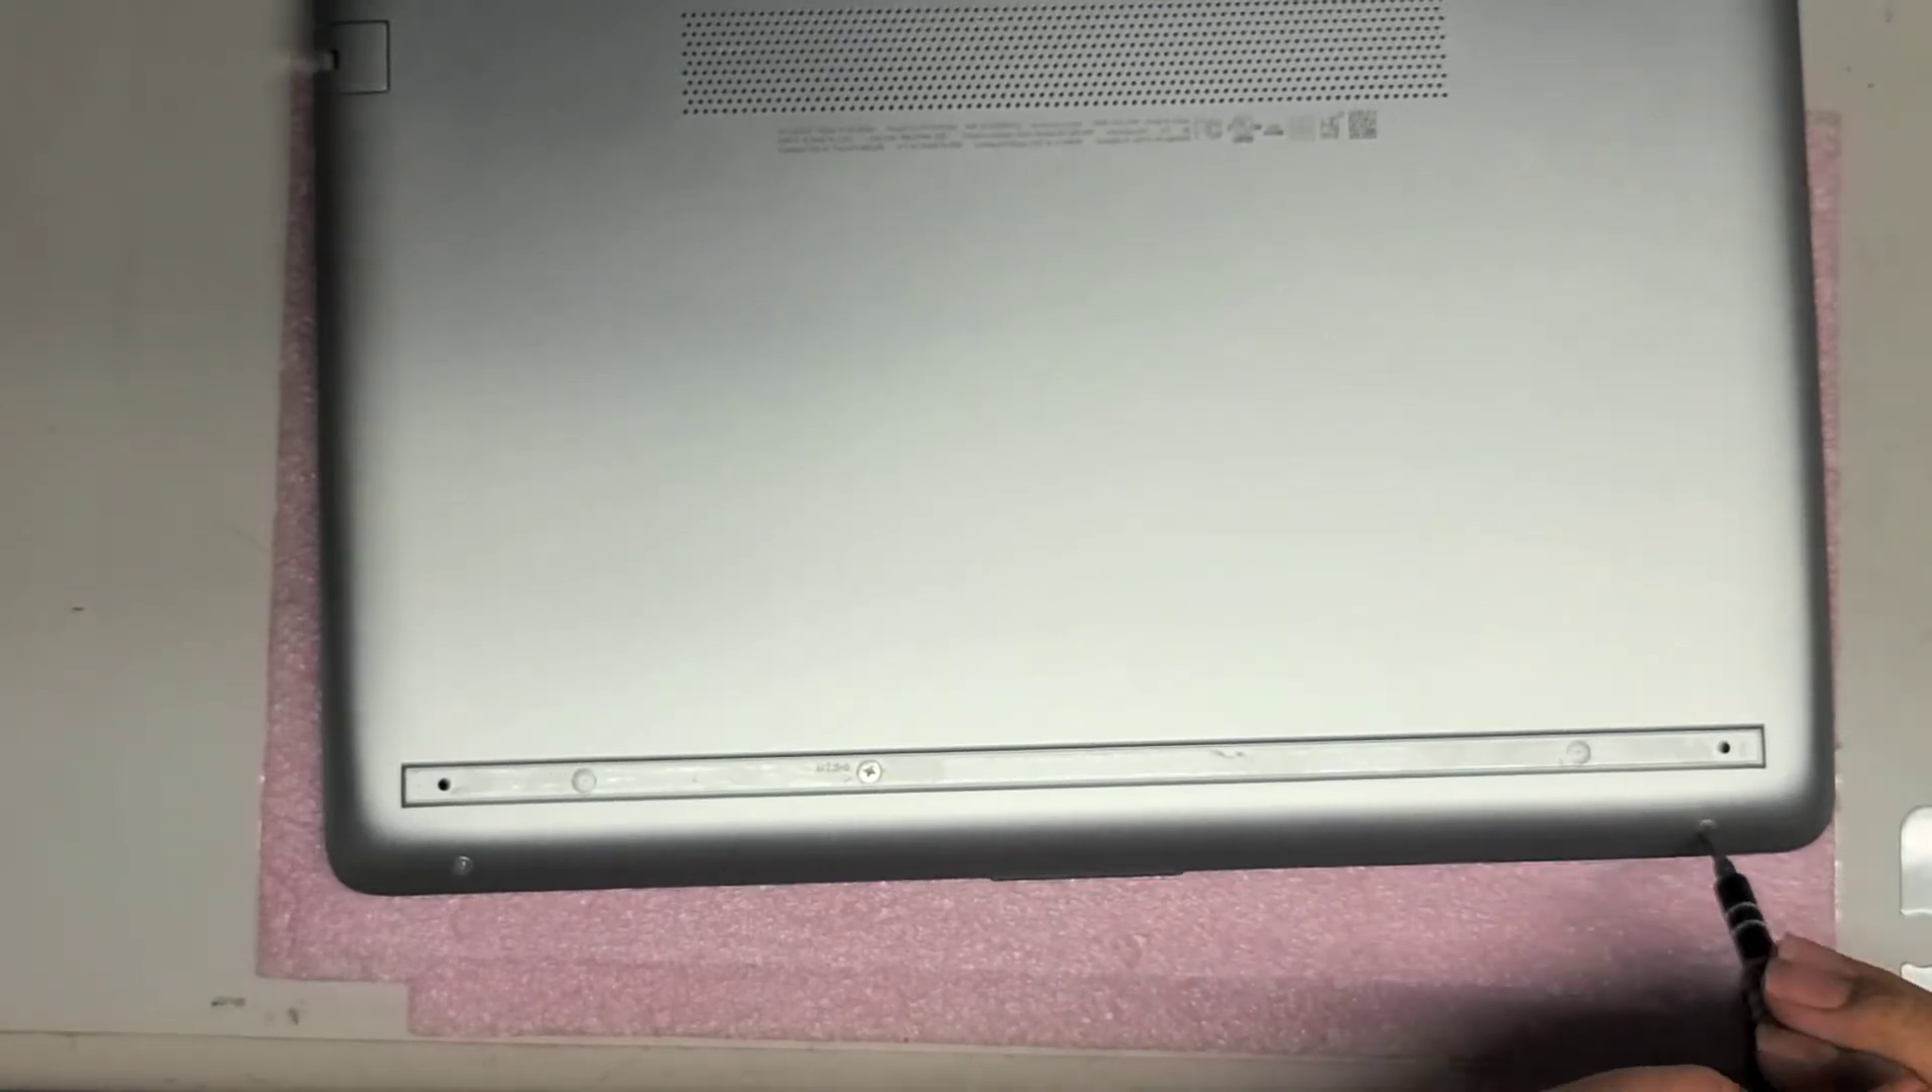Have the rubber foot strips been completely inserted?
No.